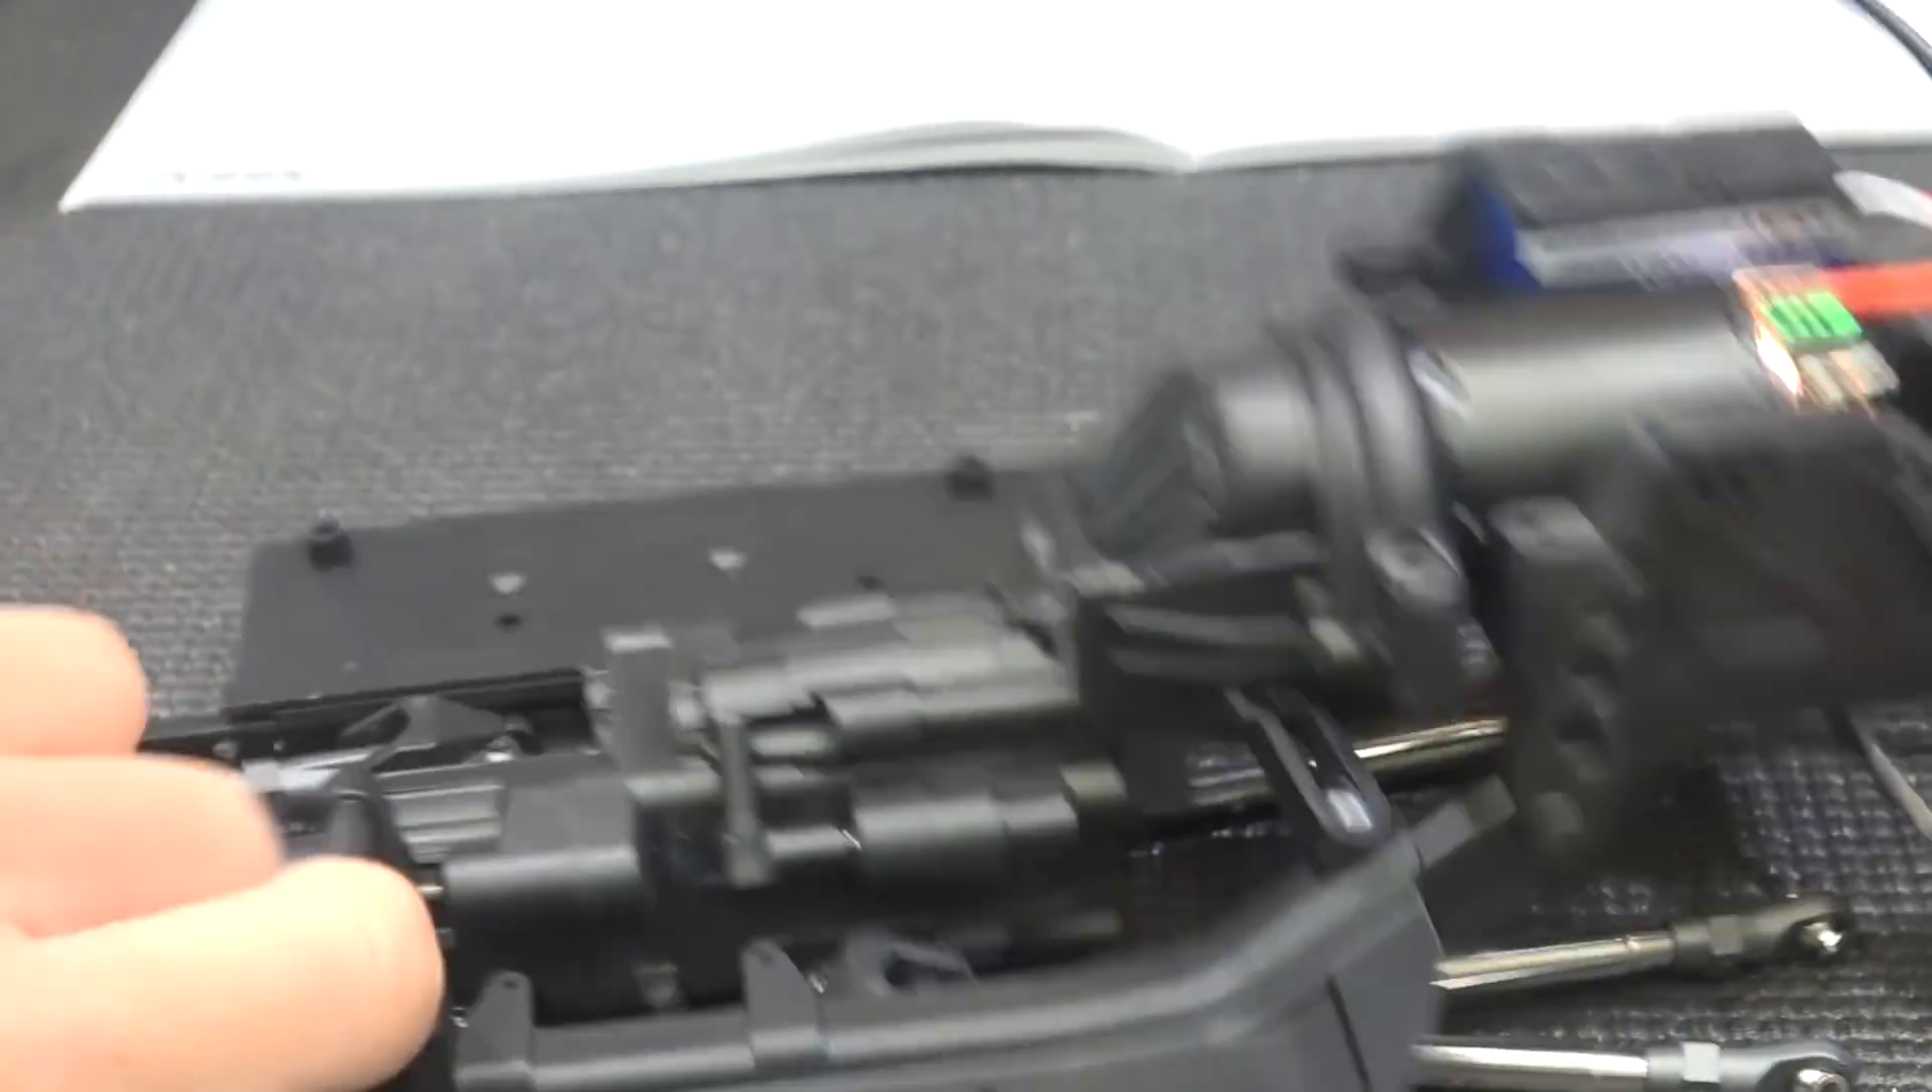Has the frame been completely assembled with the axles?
No.